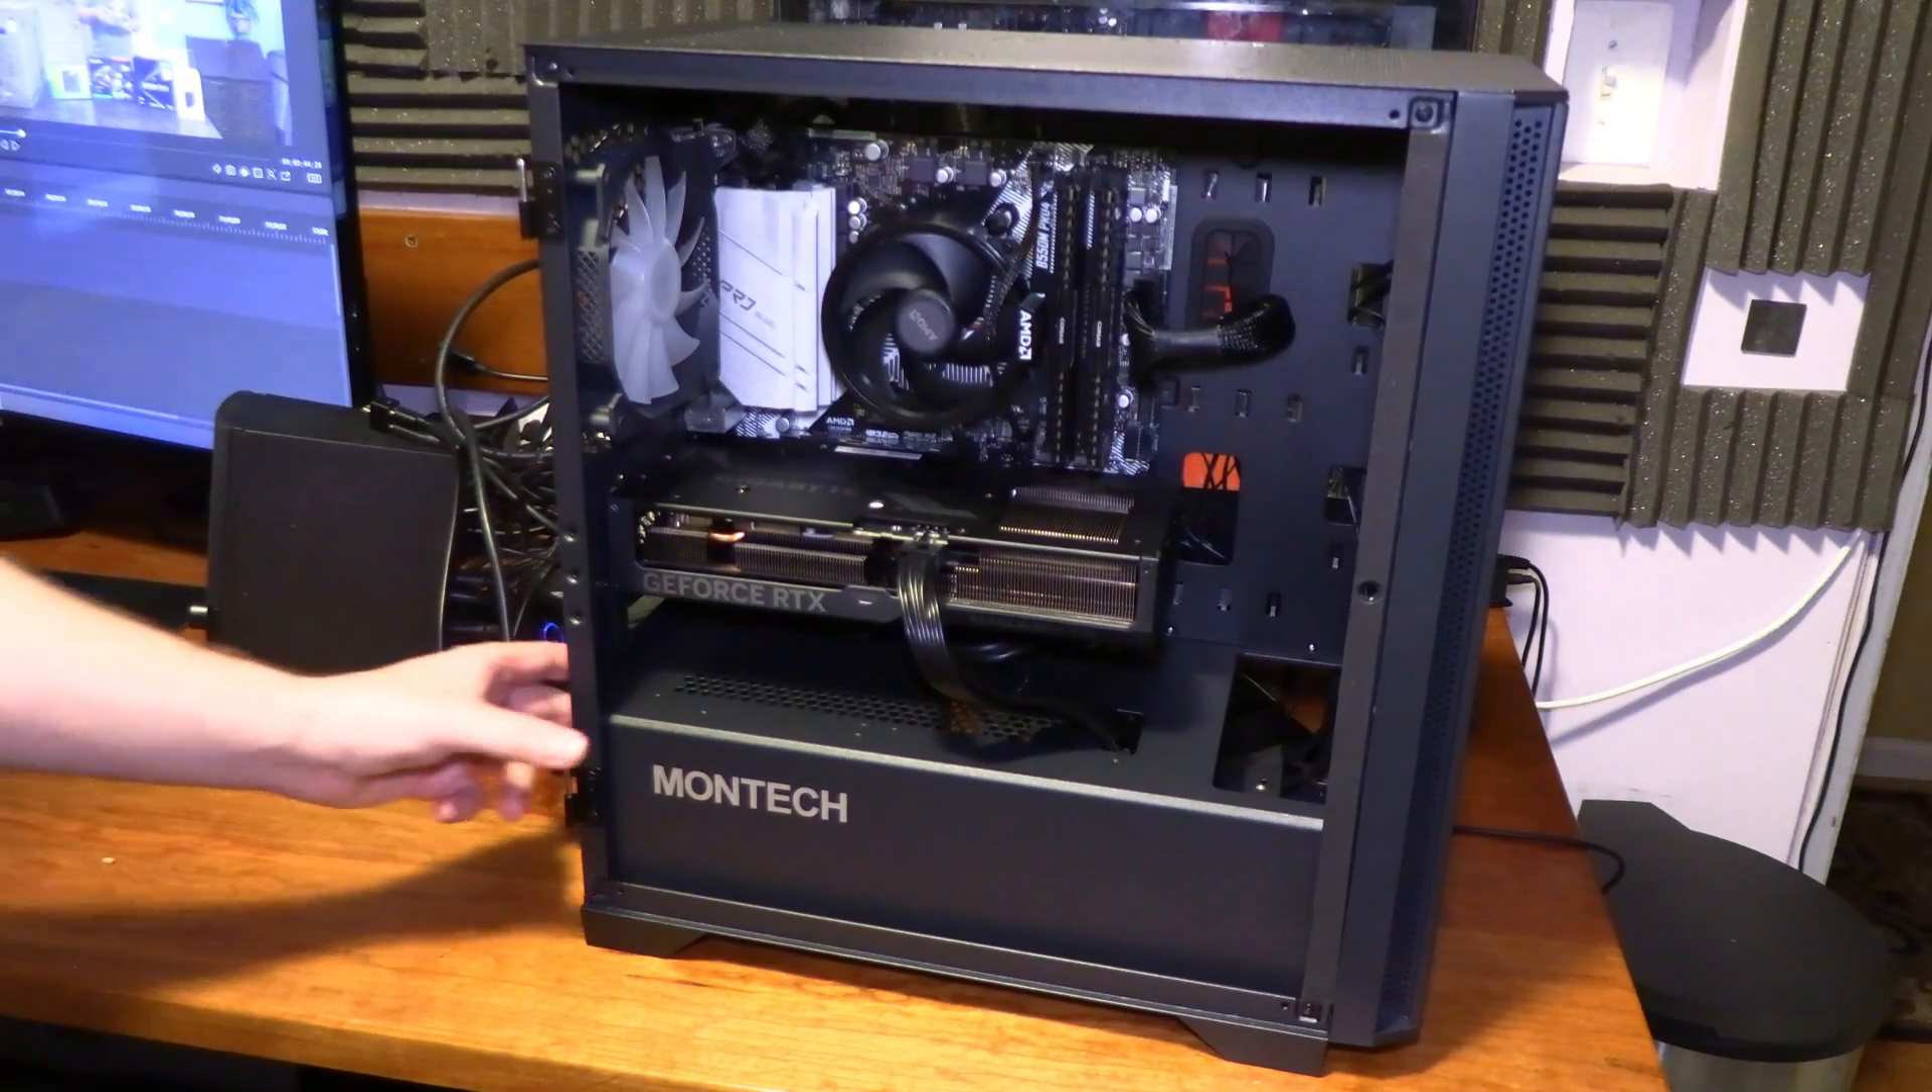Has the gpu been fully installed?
Yes.